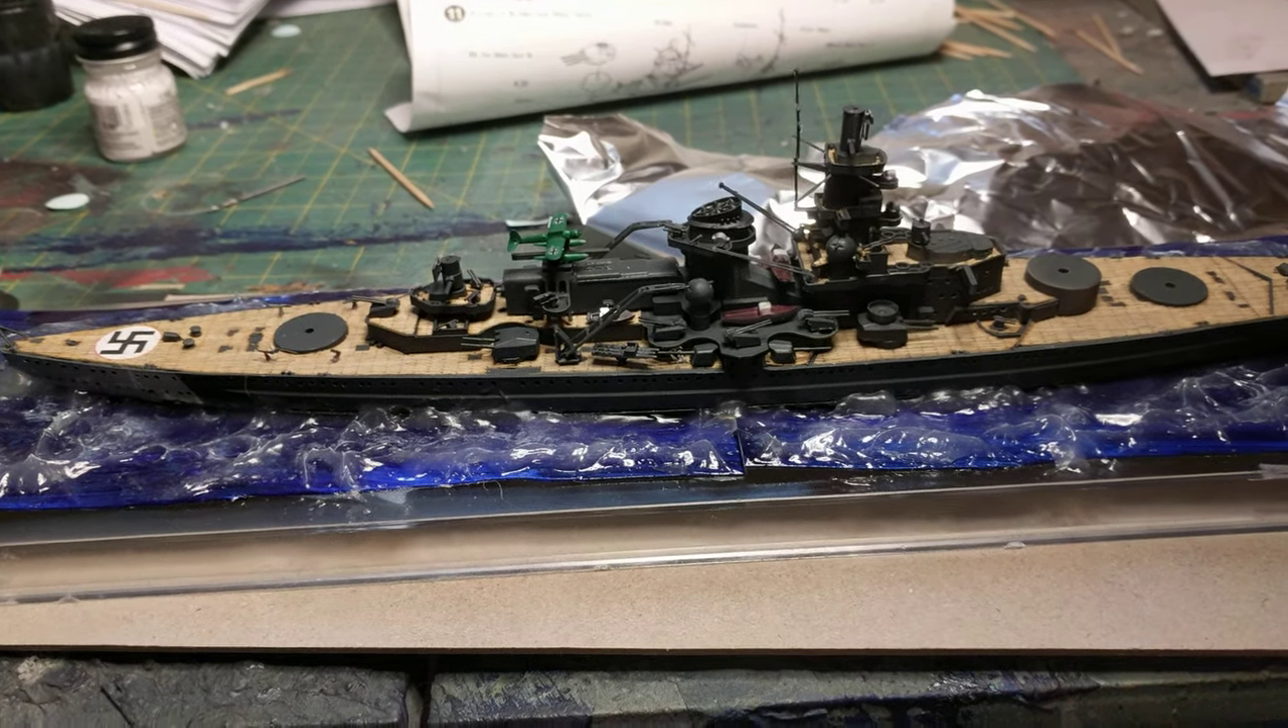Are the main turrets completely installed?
No.